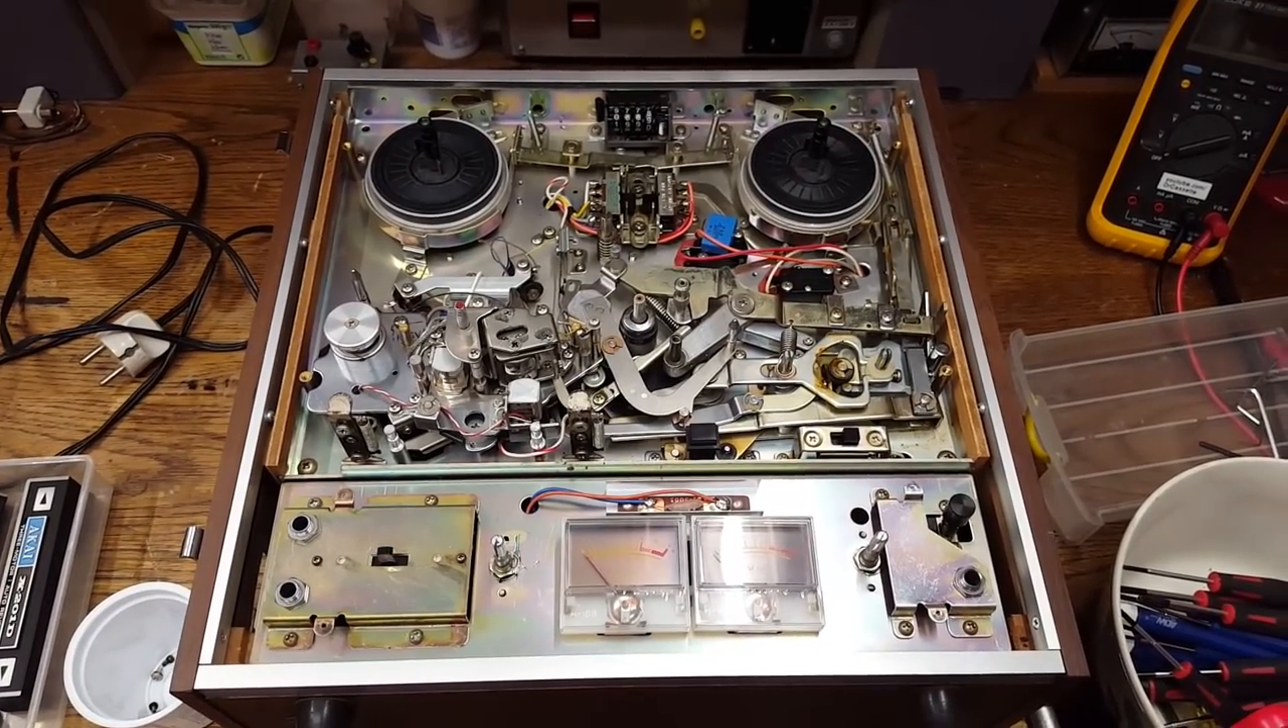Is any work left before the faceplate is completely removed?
No.